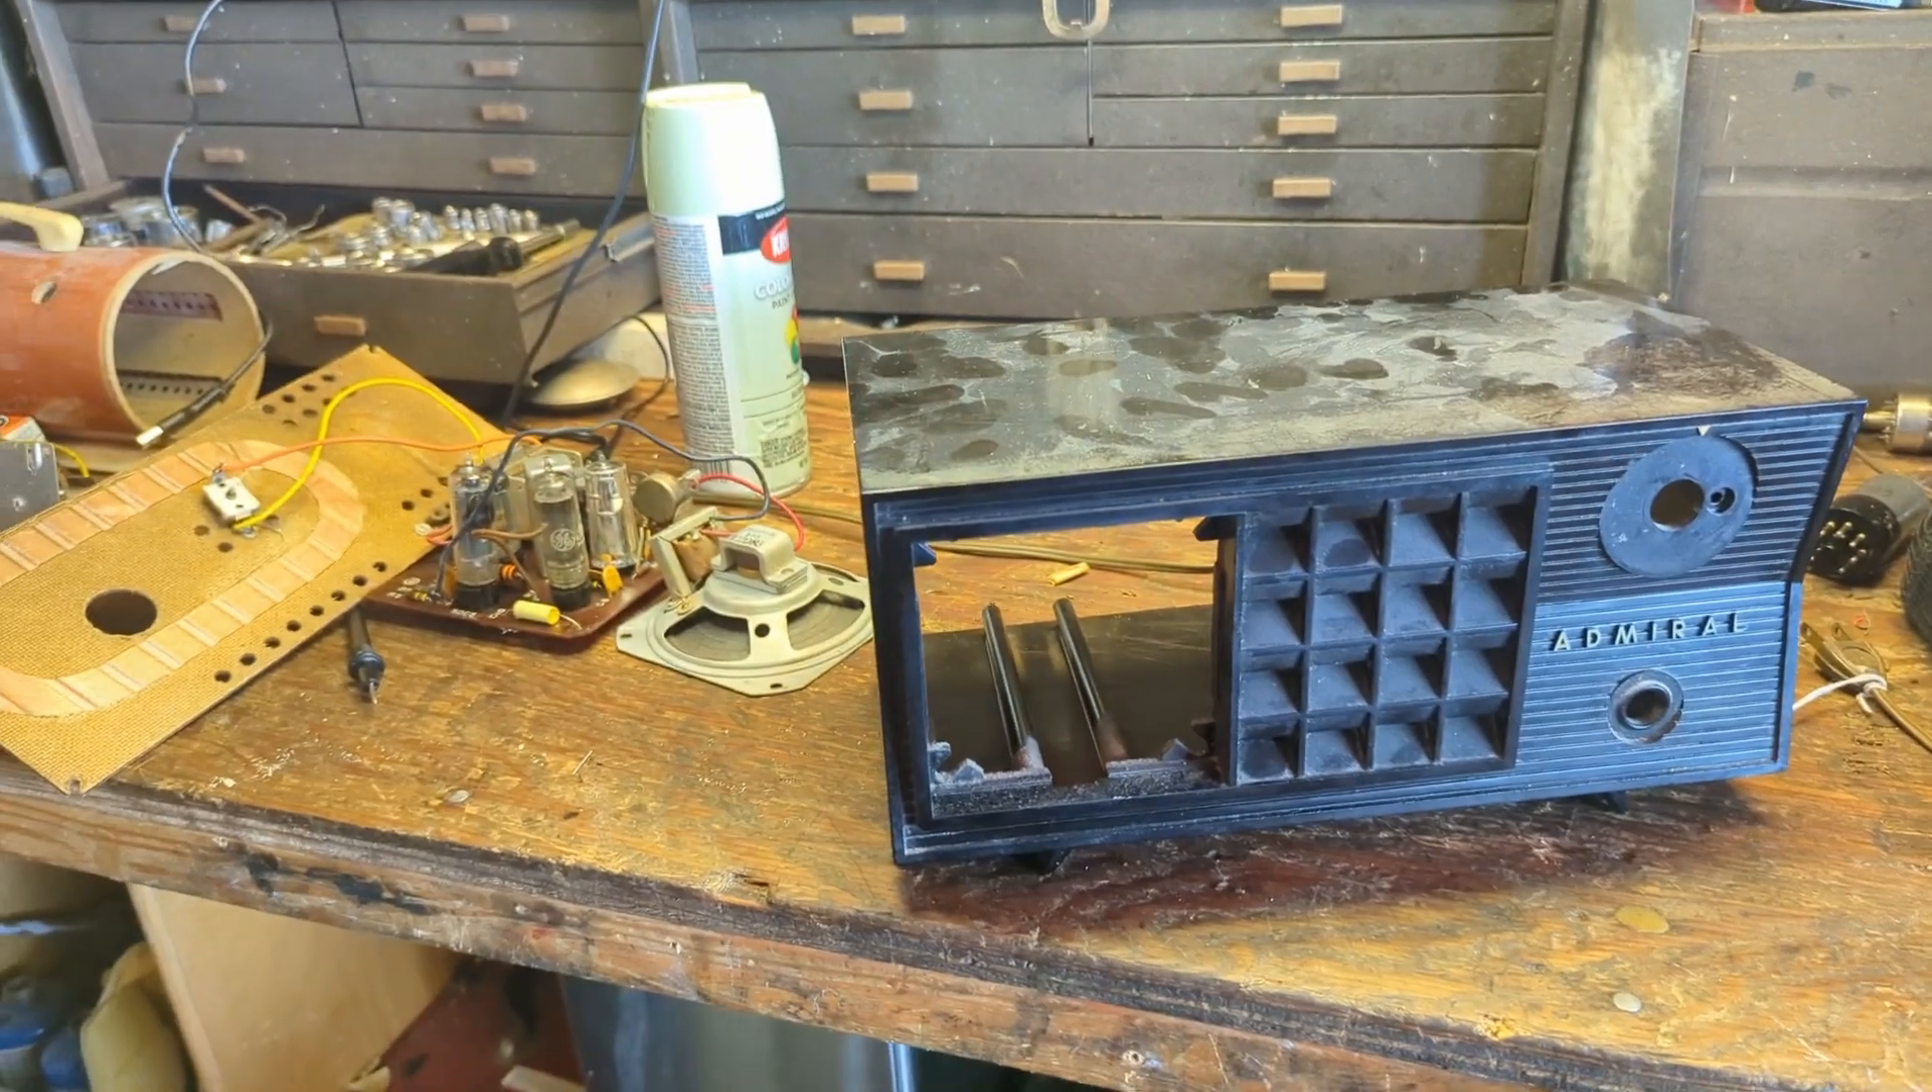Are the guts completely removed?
Yes.